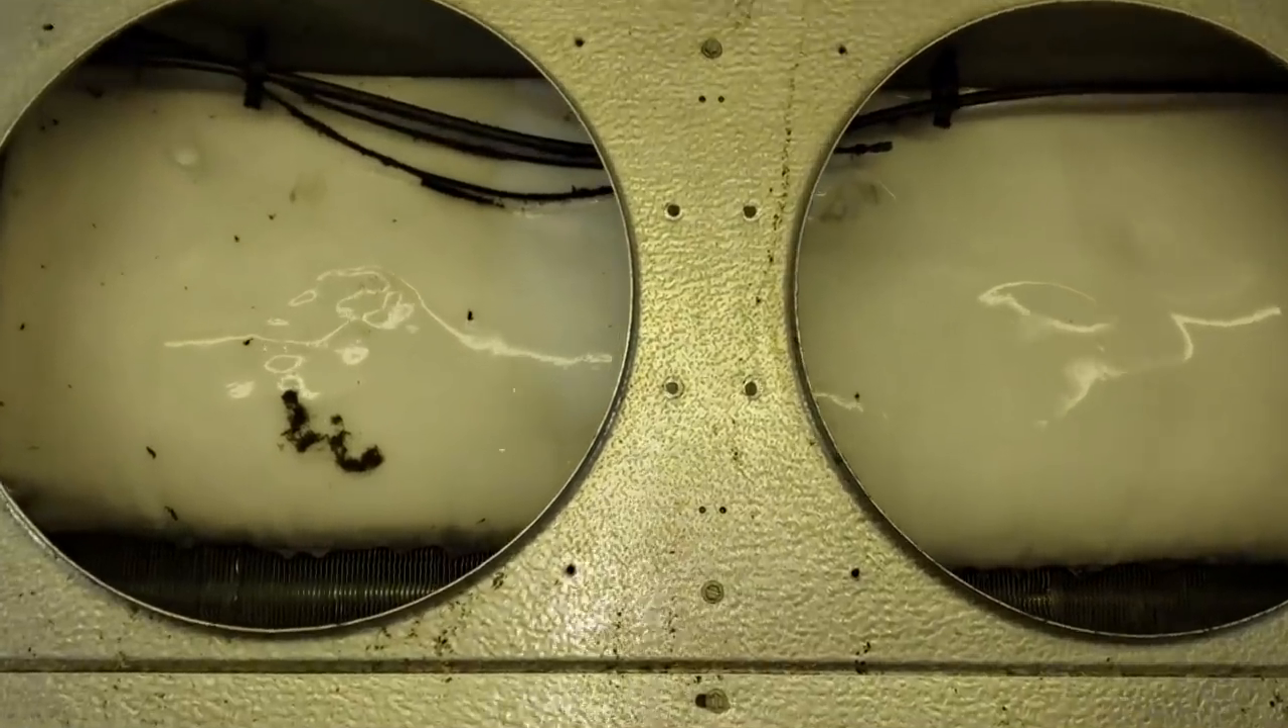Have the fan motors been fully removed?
Yes.